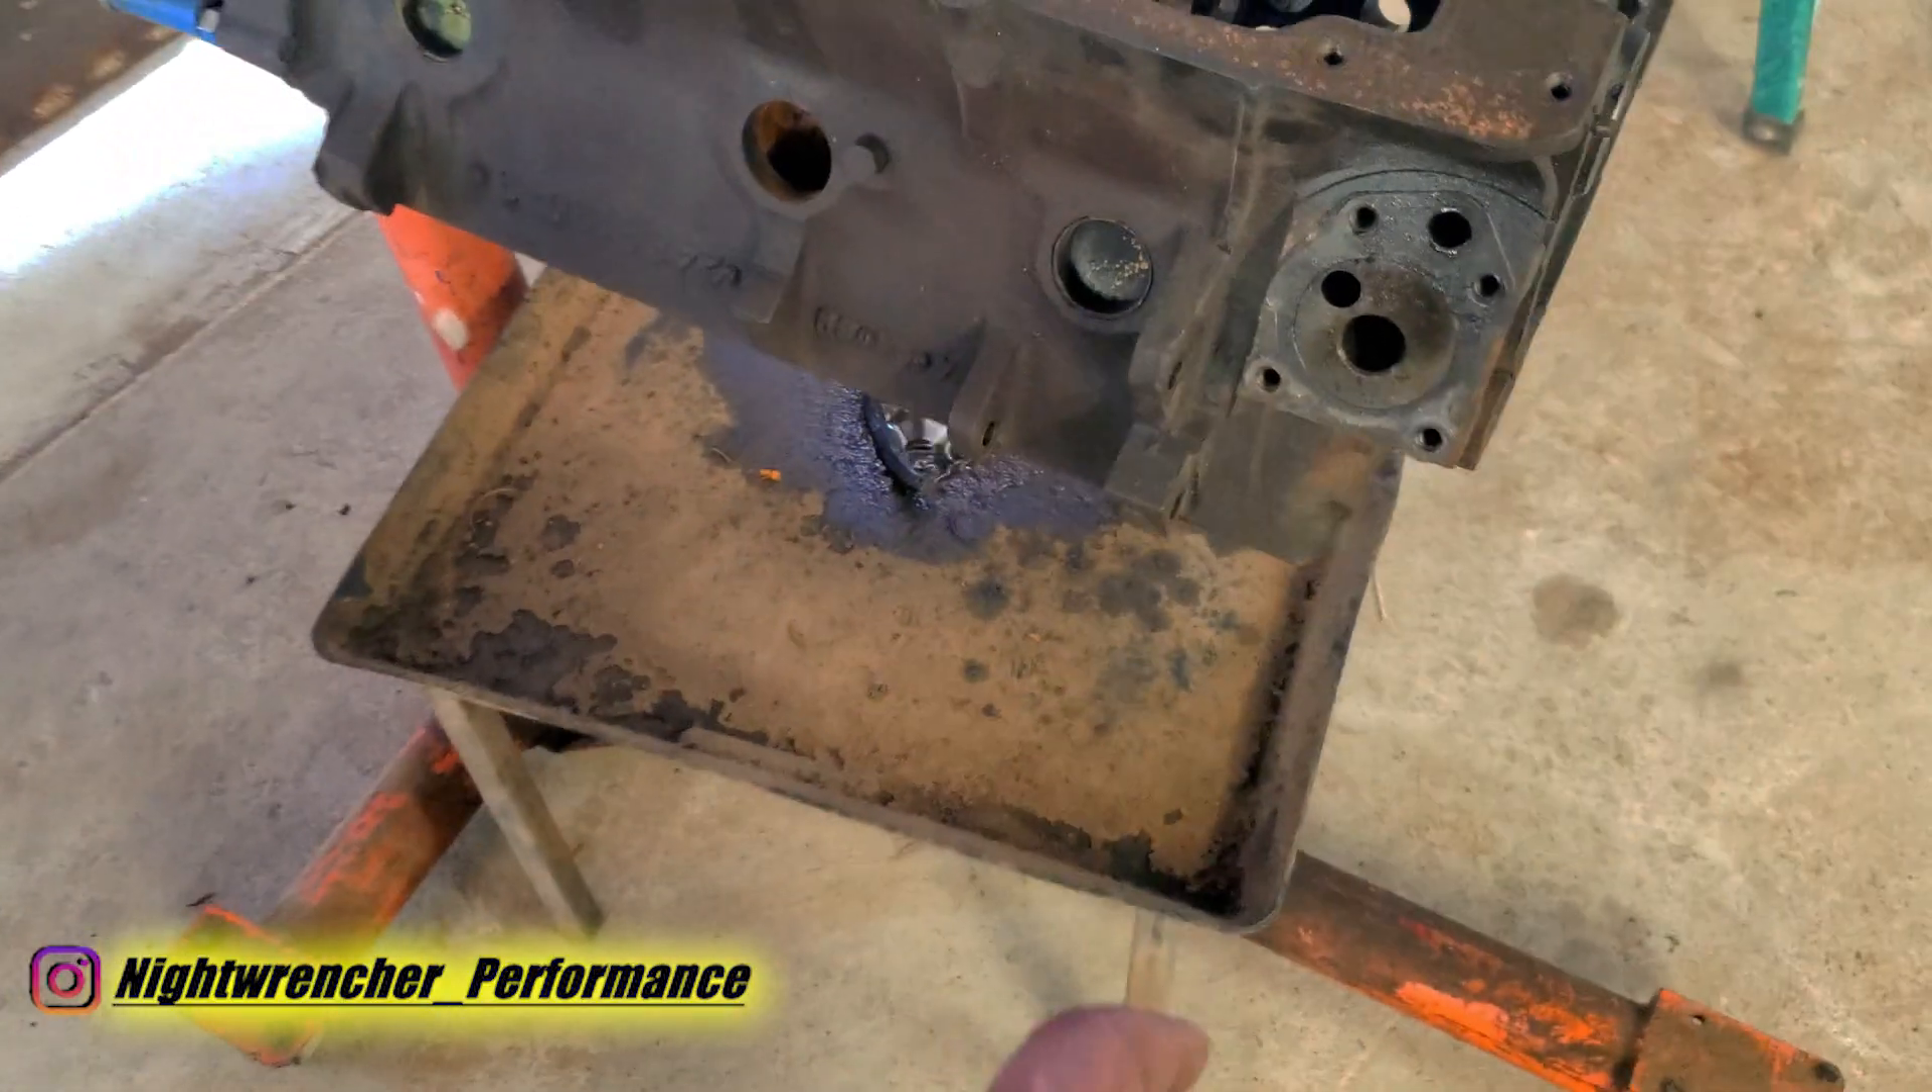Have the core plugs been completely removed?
No.